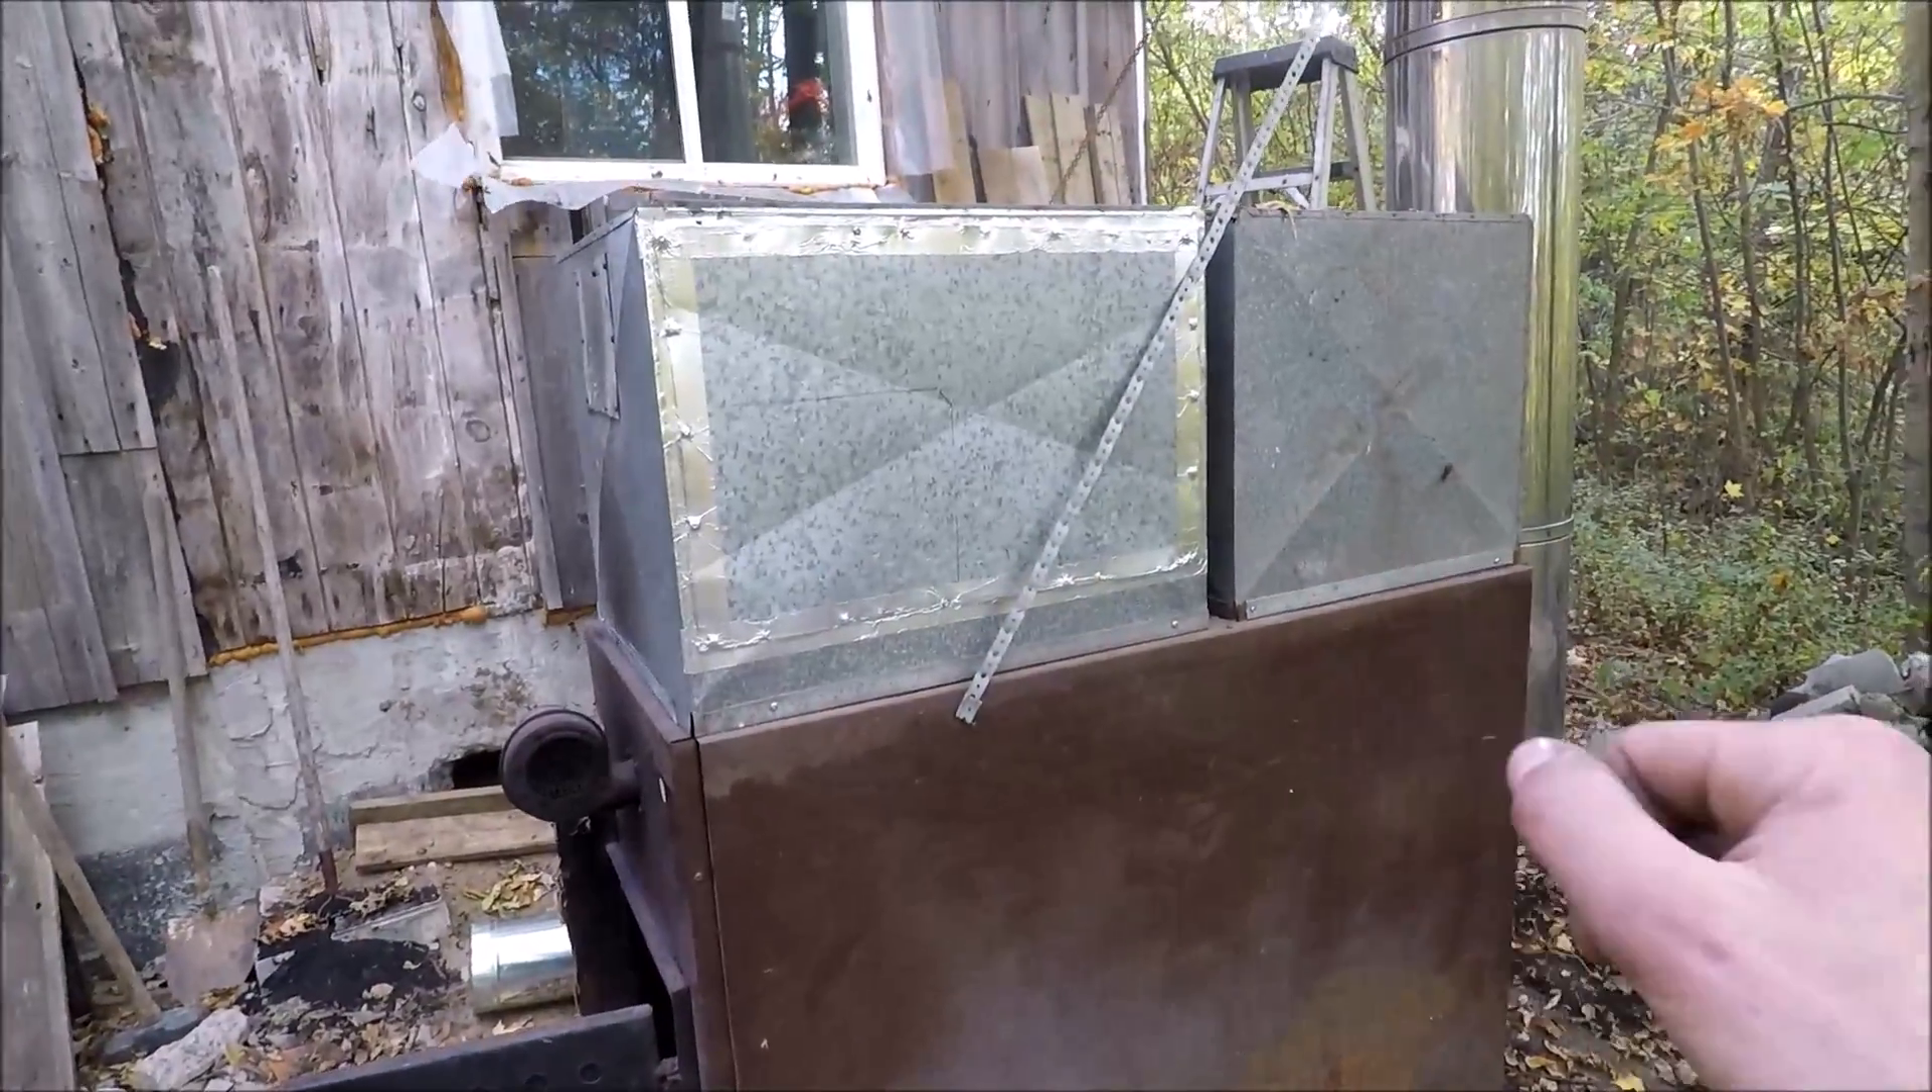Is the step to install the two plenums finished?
Yes.